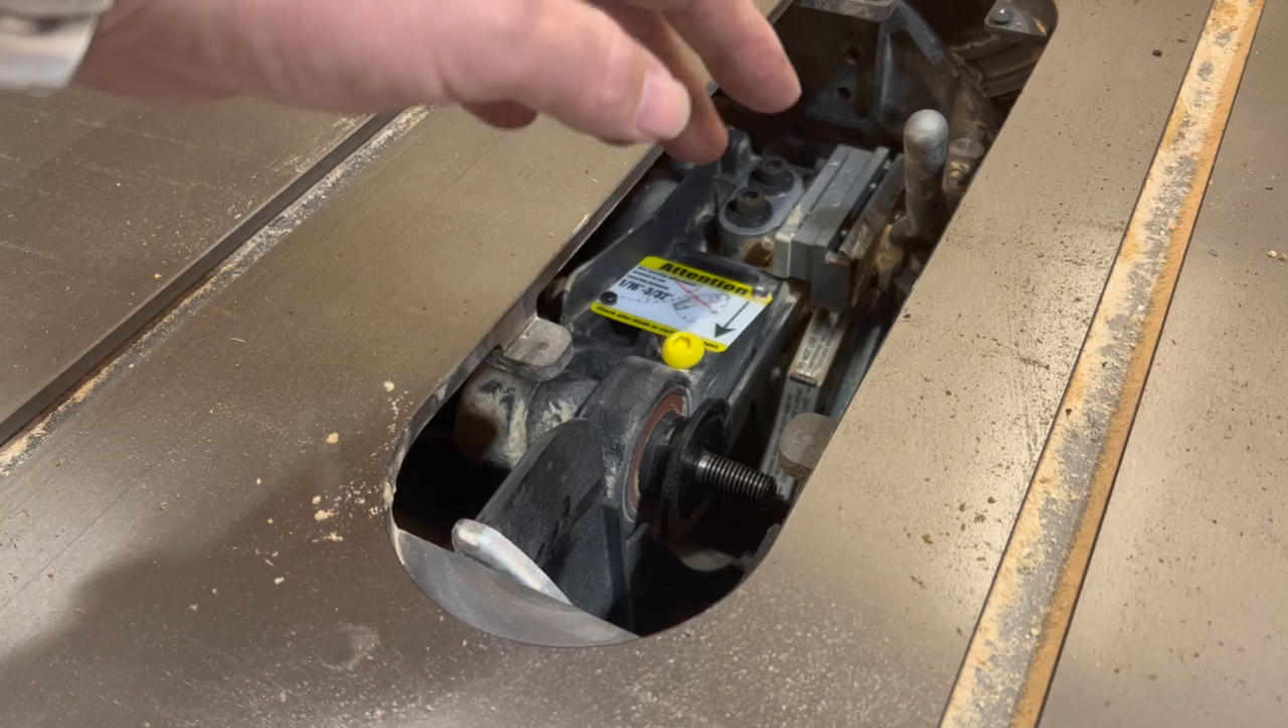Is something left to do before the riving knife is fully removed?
No.